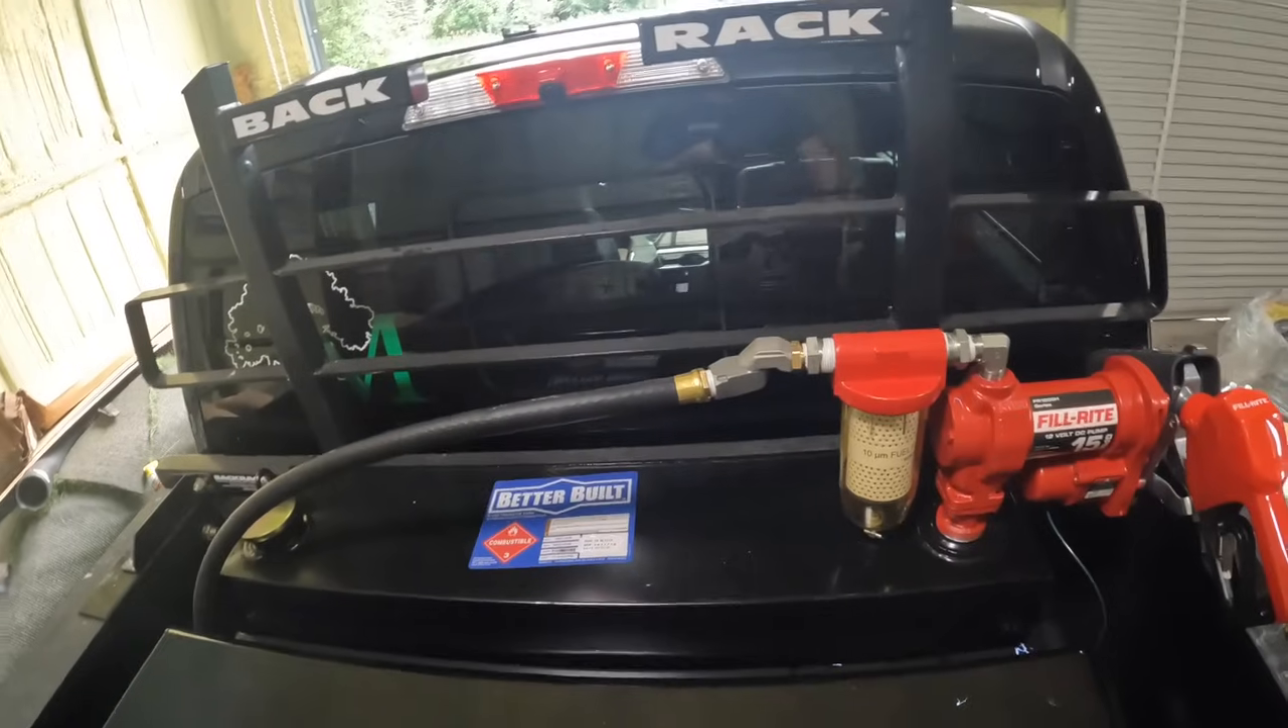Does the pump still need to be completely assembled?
No.